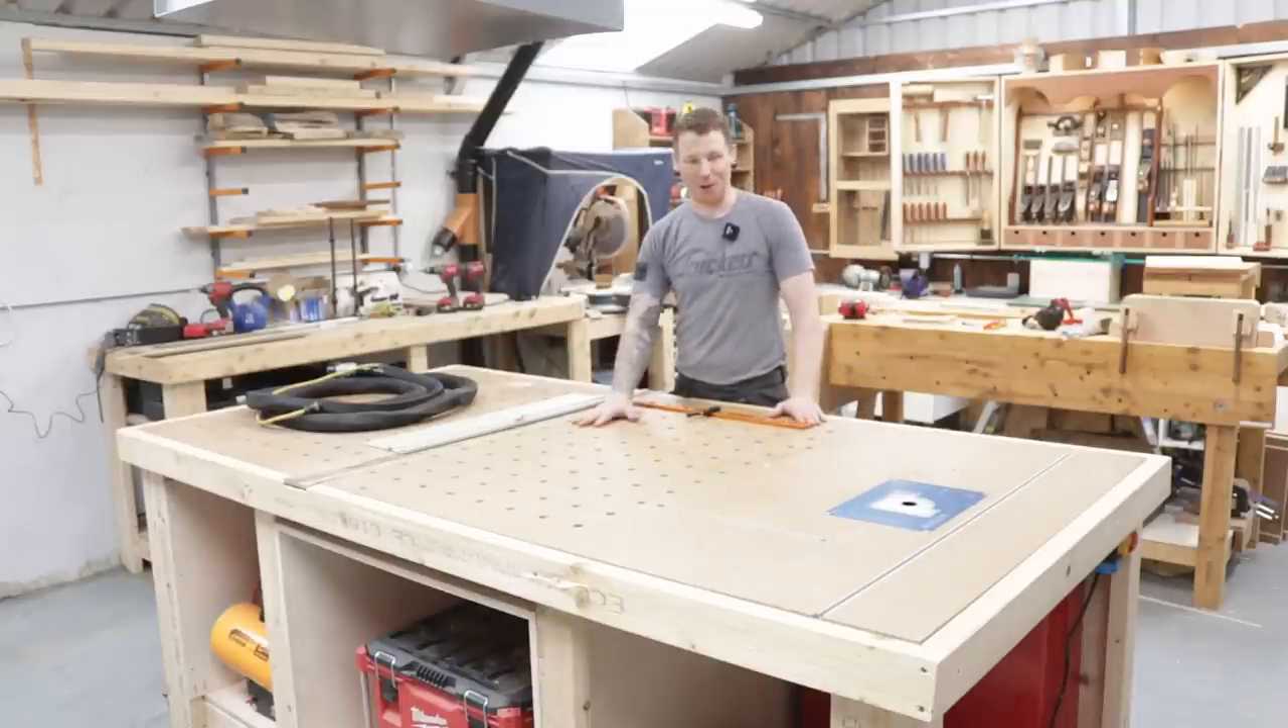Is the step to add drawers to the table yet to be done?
Yes.